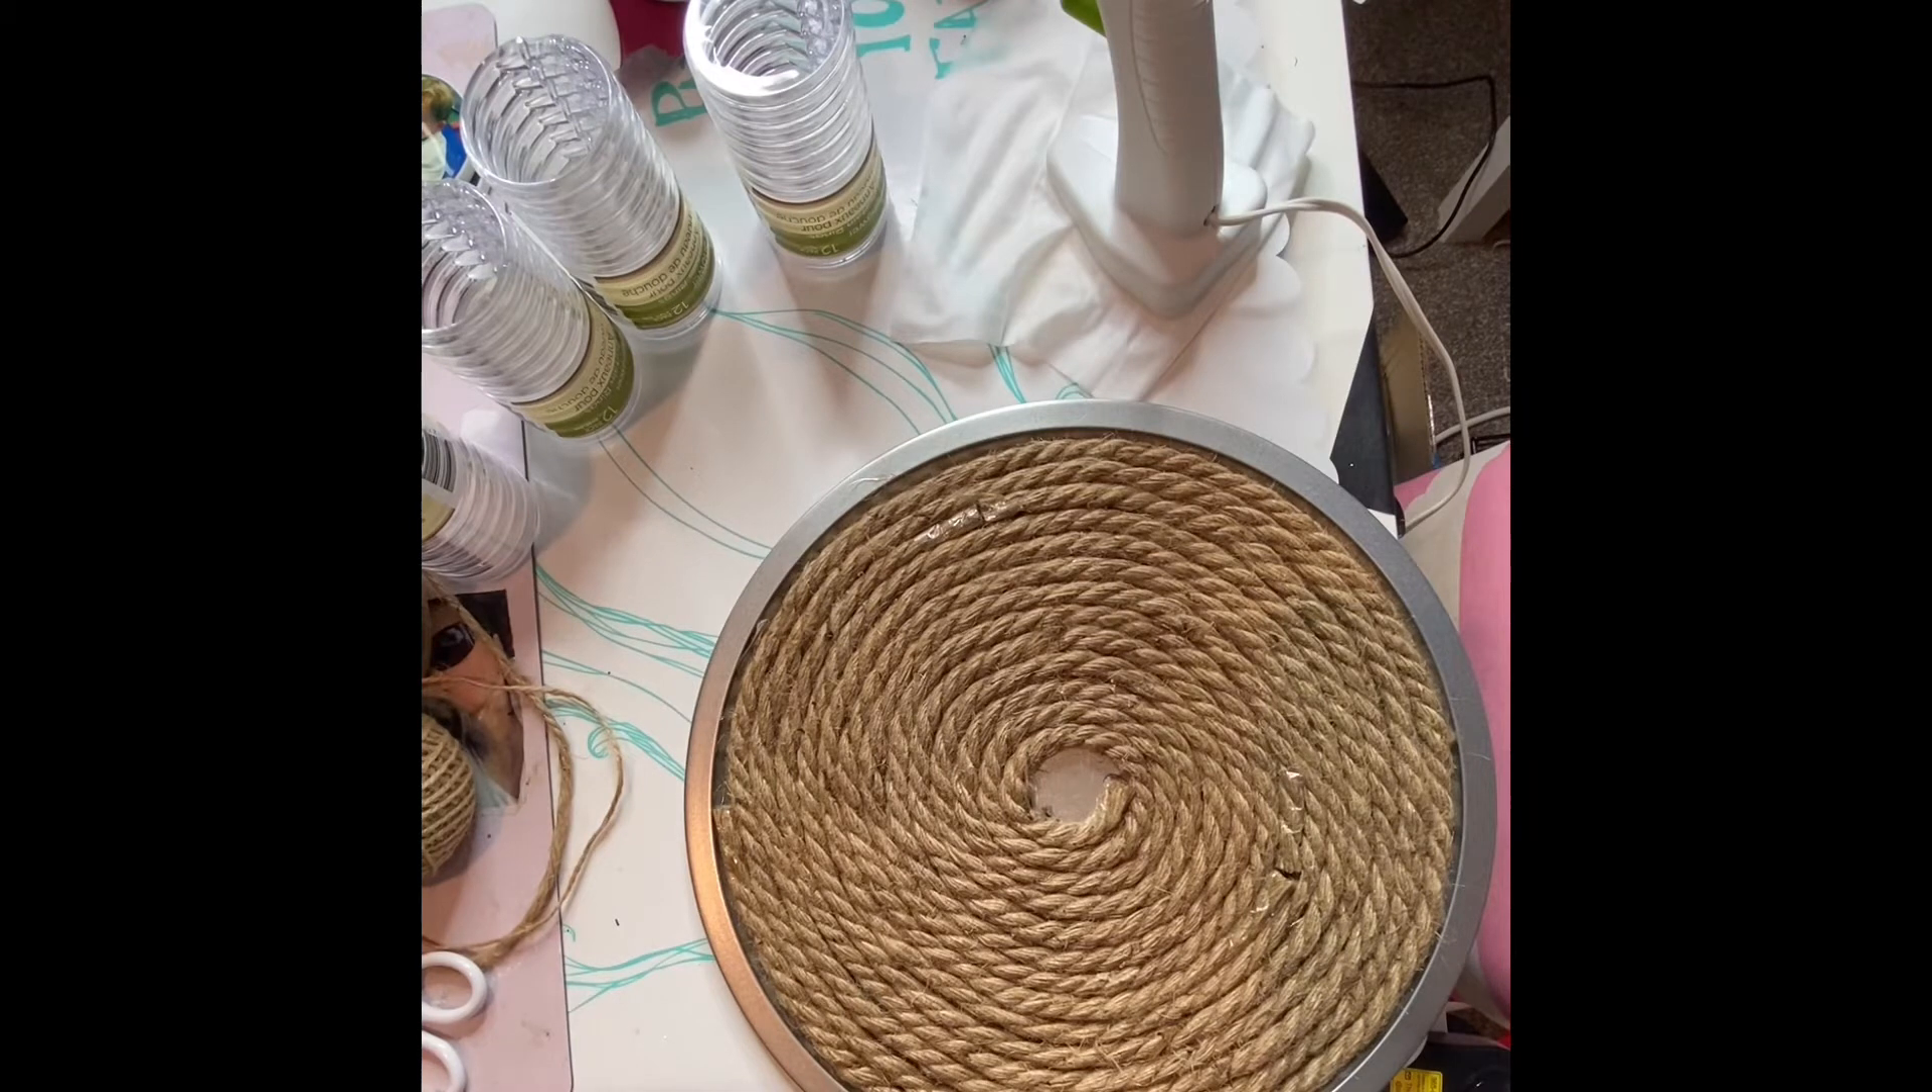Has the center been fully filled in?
No.